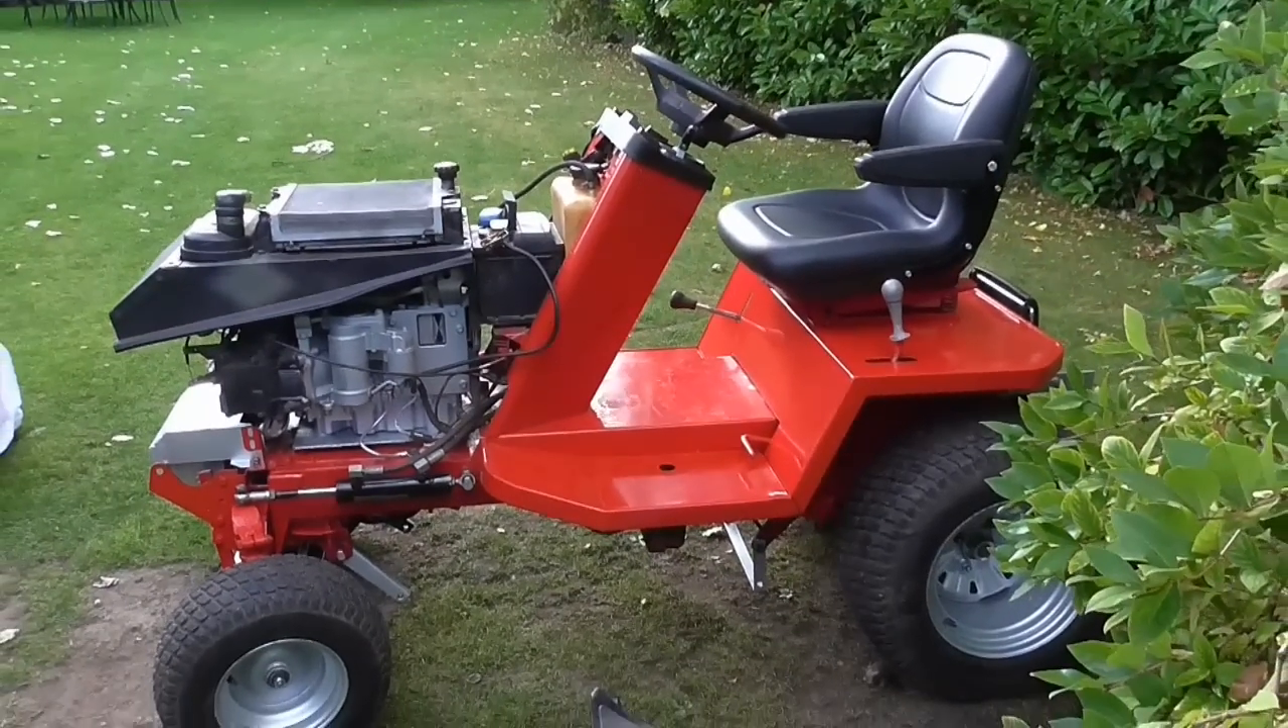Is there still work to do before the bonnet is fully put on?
Yes.